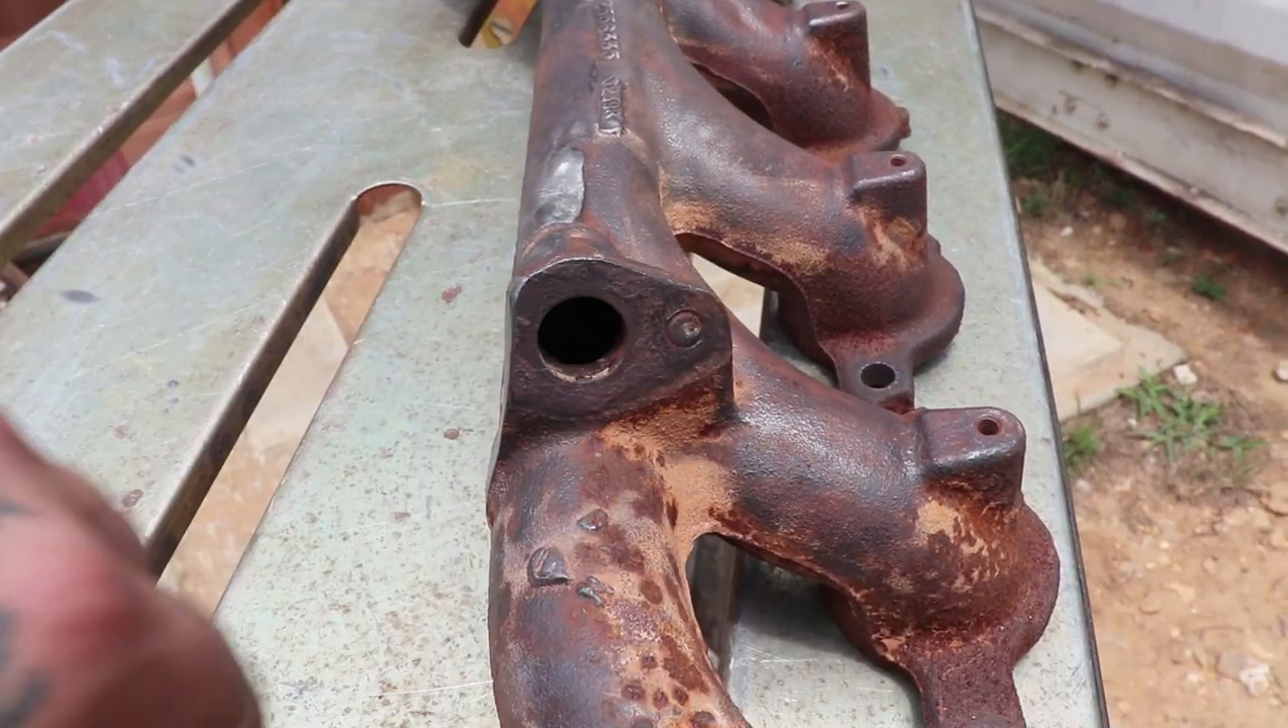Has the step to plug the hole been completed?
No.